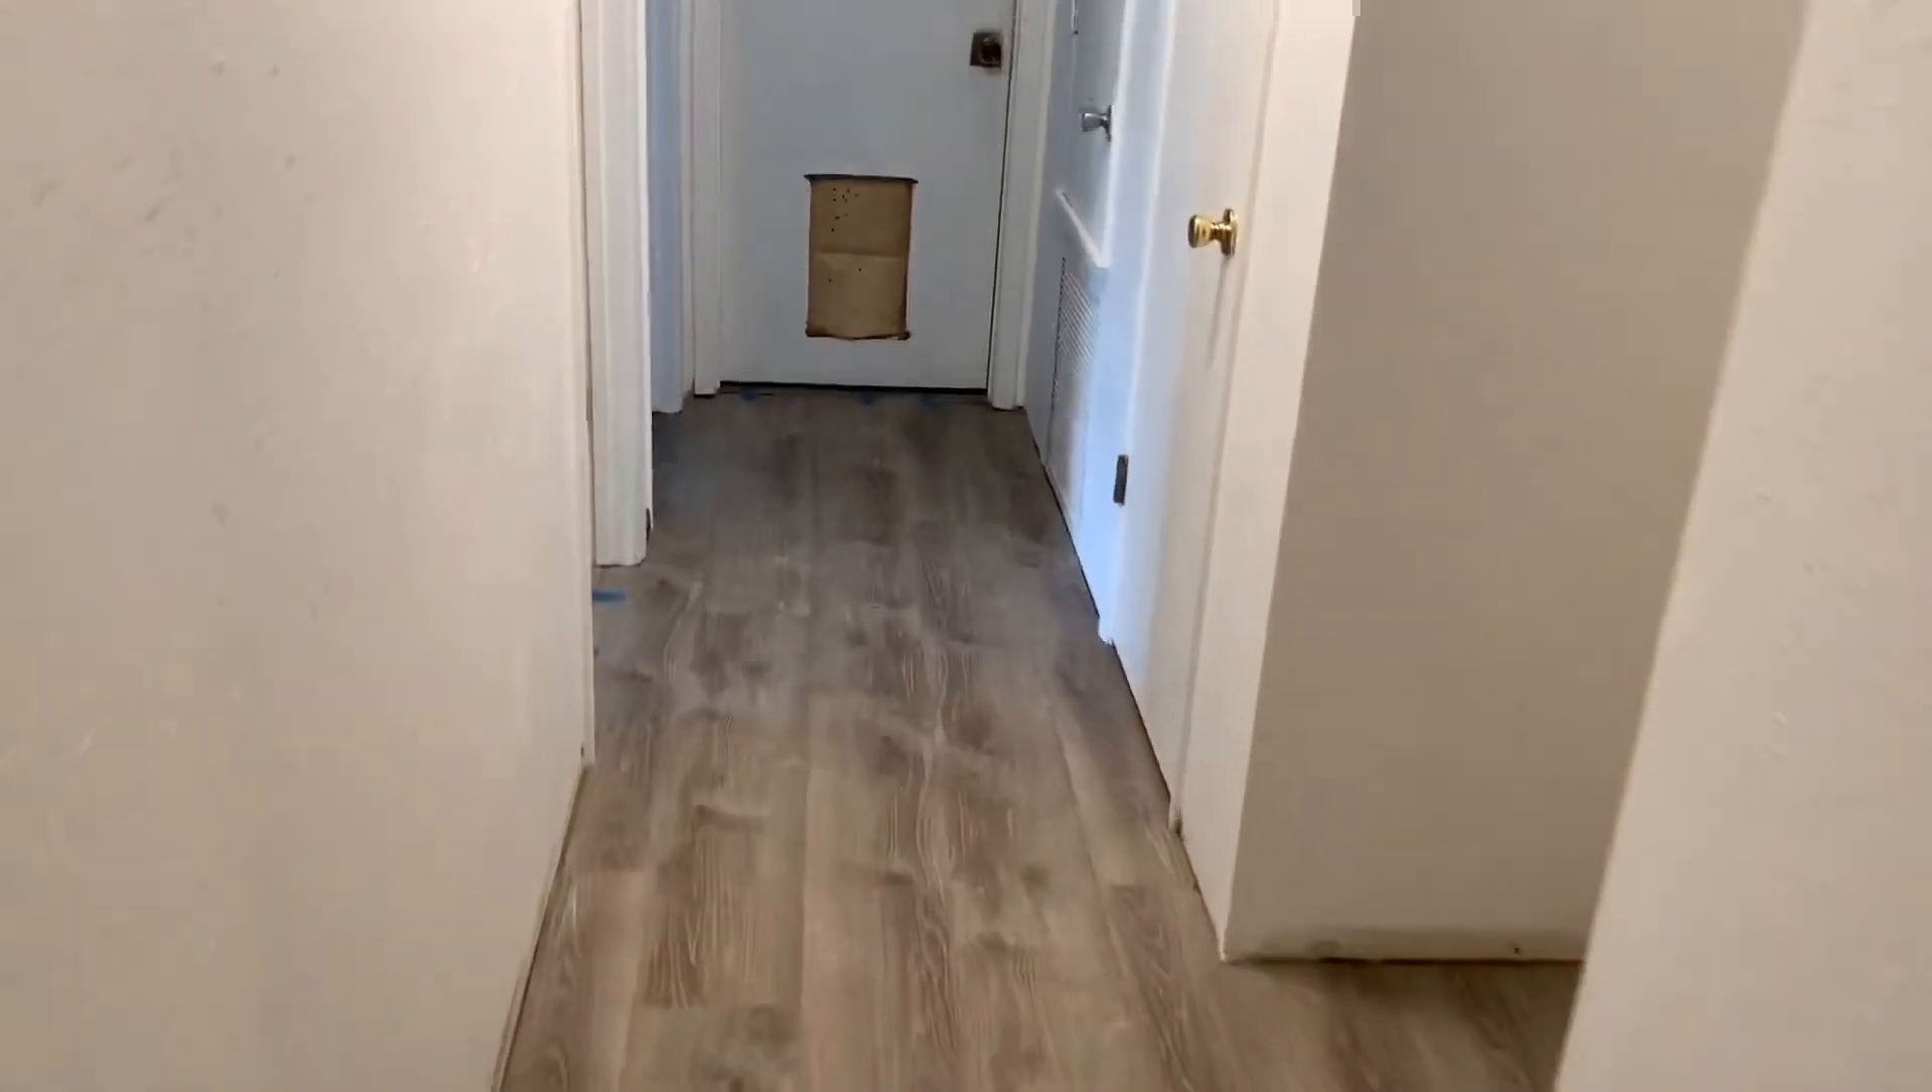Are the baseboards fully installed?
No.